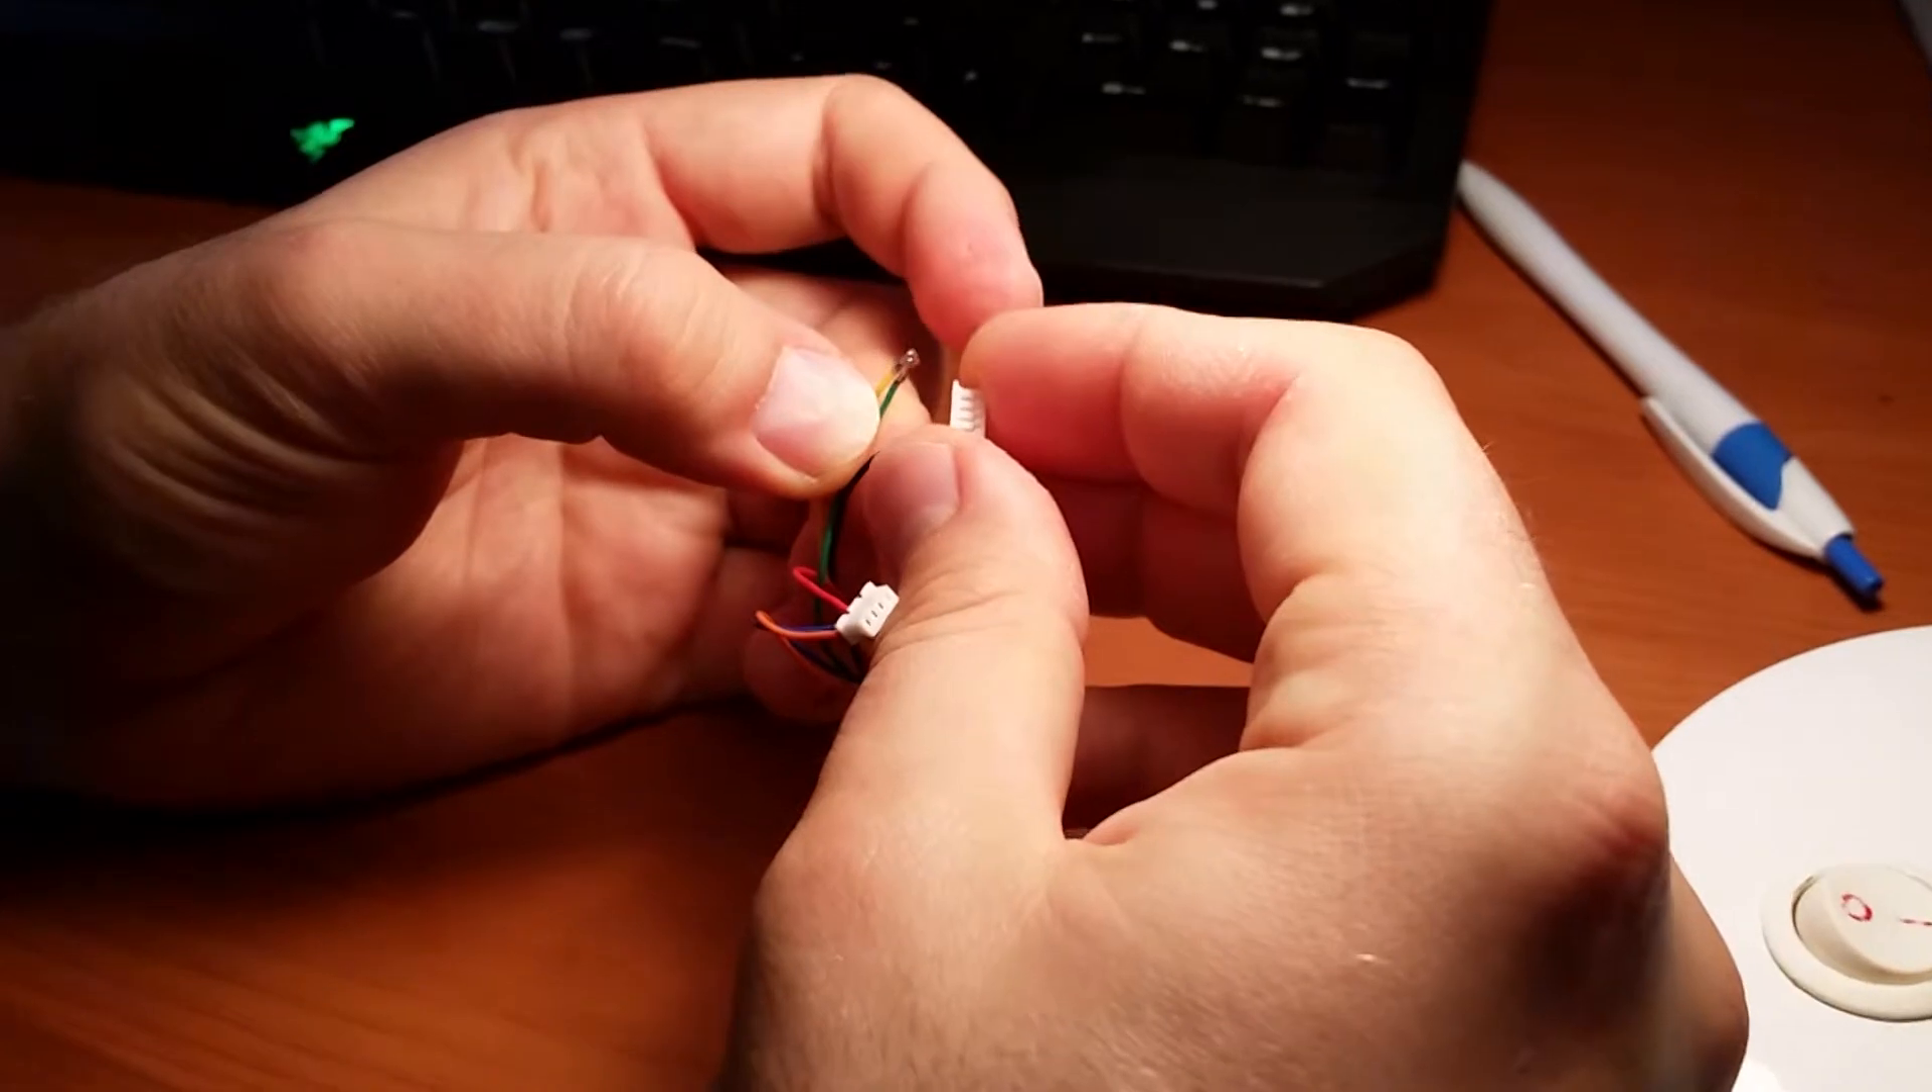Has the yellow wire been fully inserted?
No.